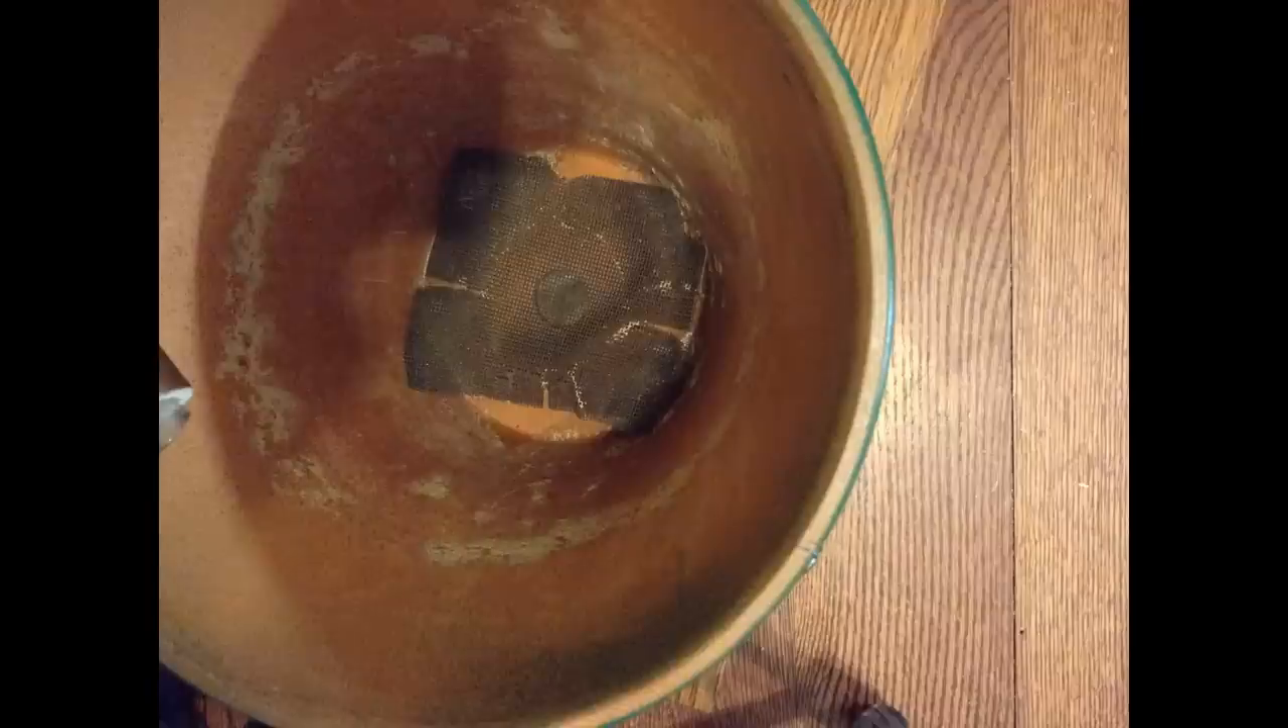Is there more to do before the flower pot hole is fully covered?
No.